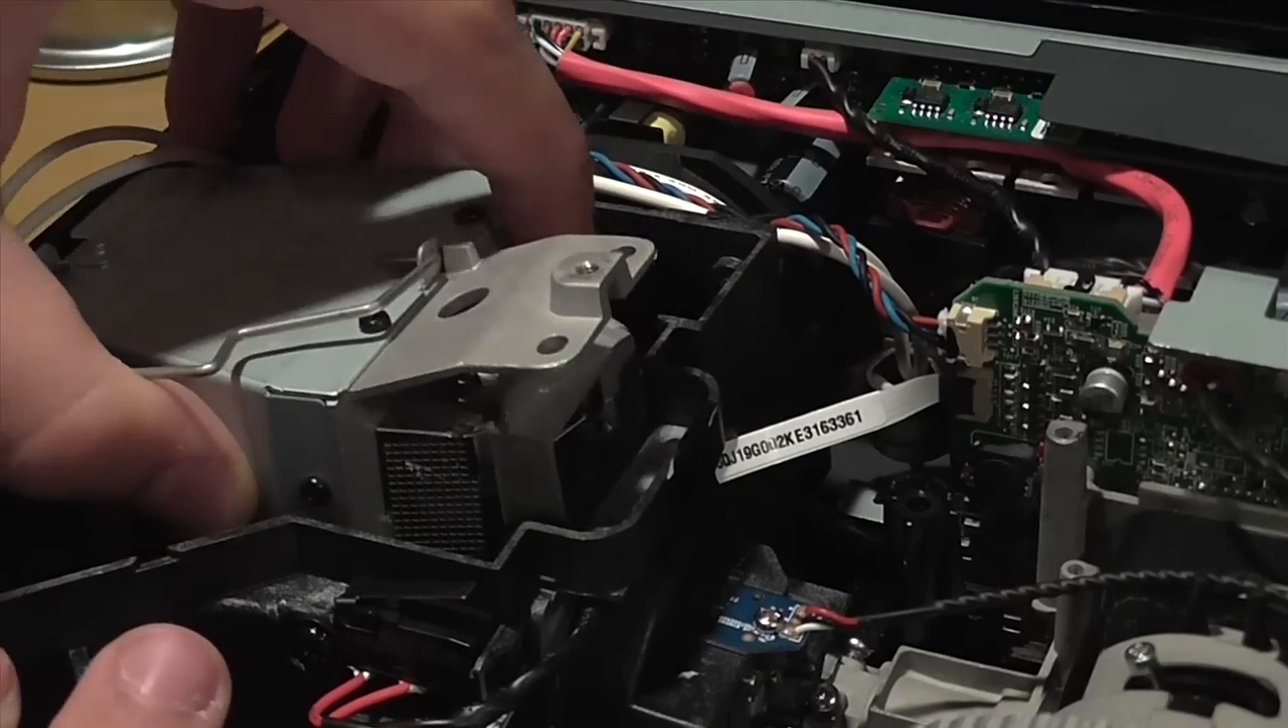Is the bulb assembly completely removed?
No.